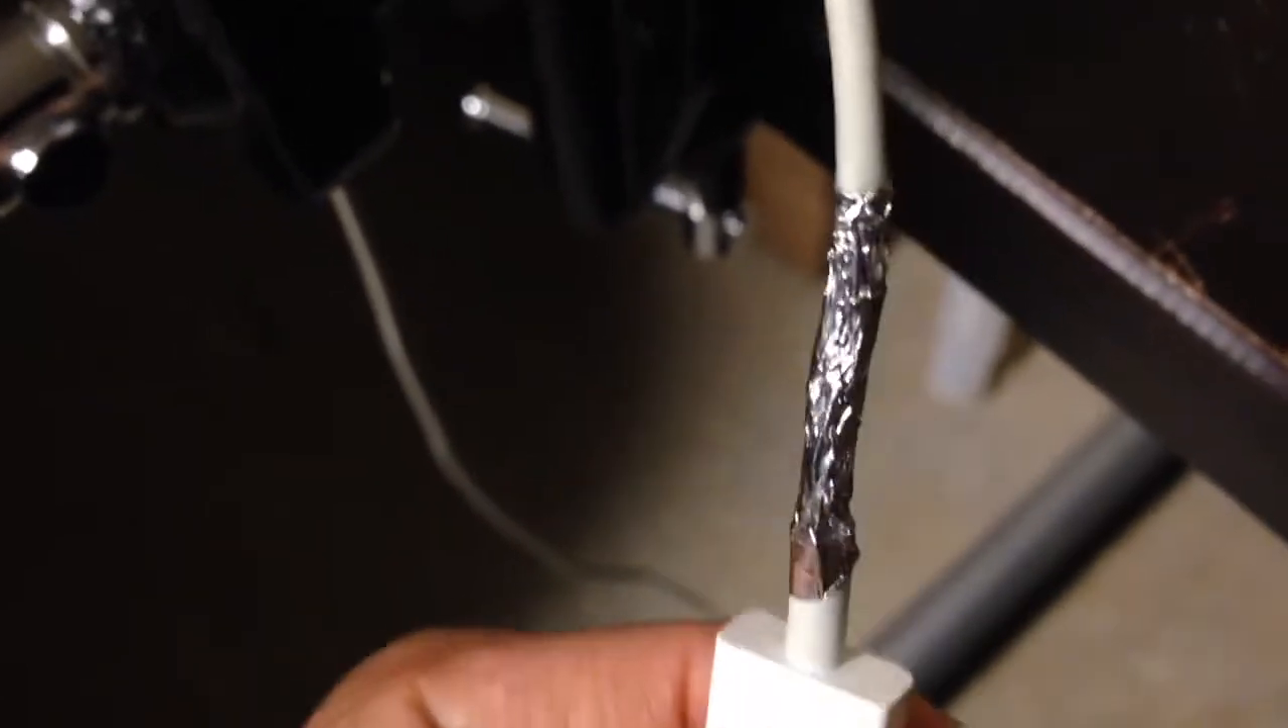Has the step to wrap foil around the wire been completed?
Yes.